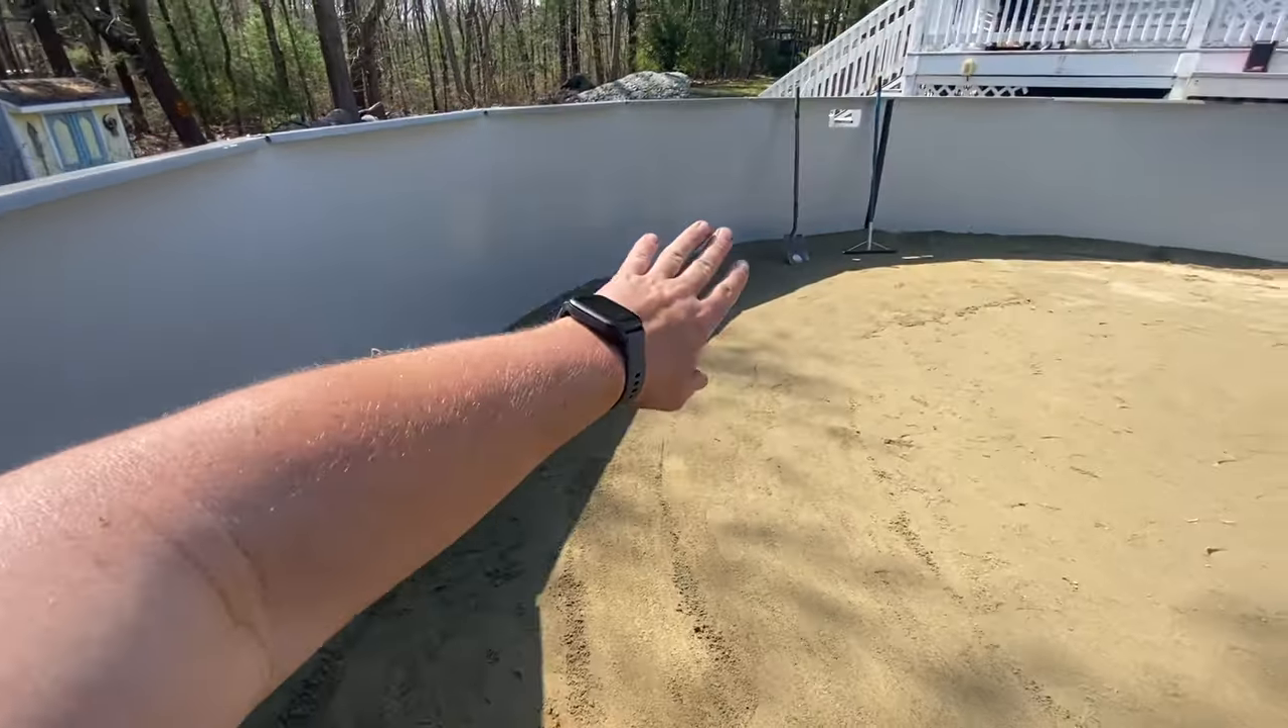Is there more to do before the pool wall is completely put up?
No.